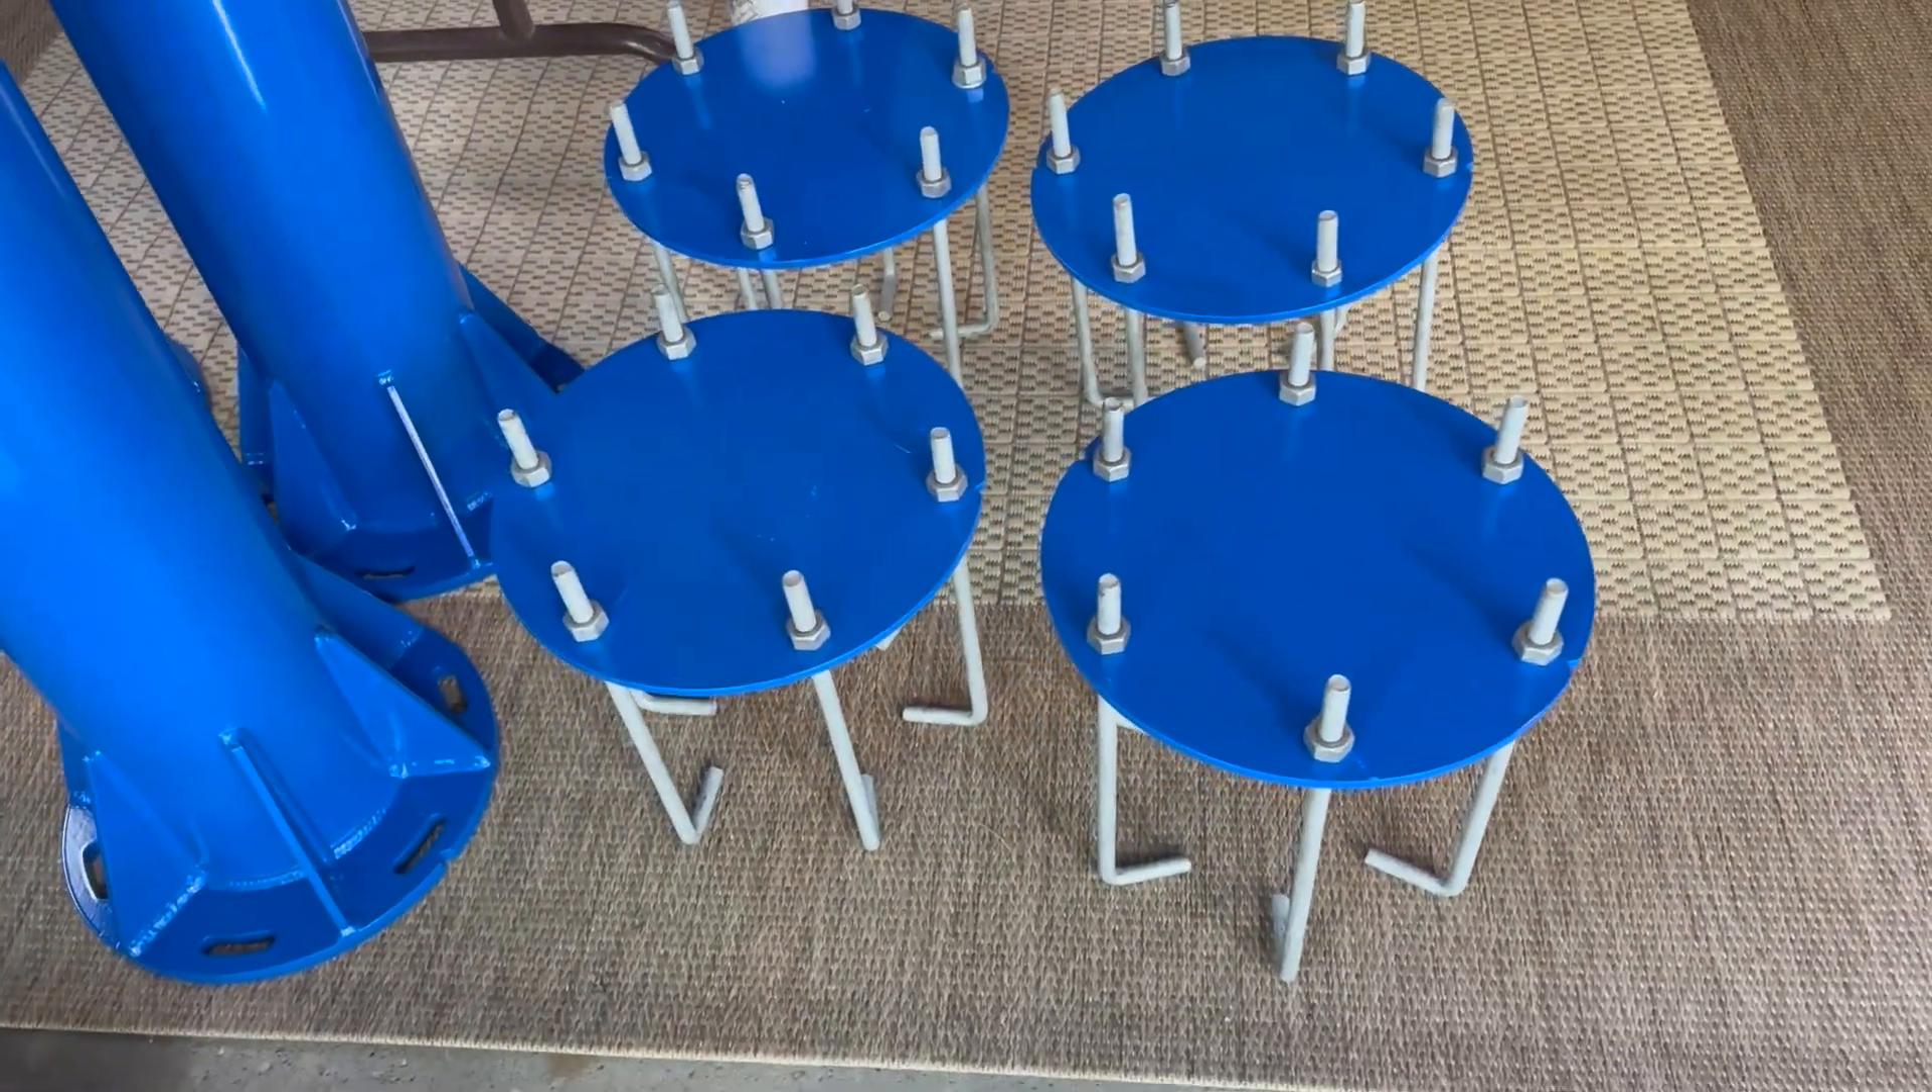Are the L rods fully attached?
Yes.